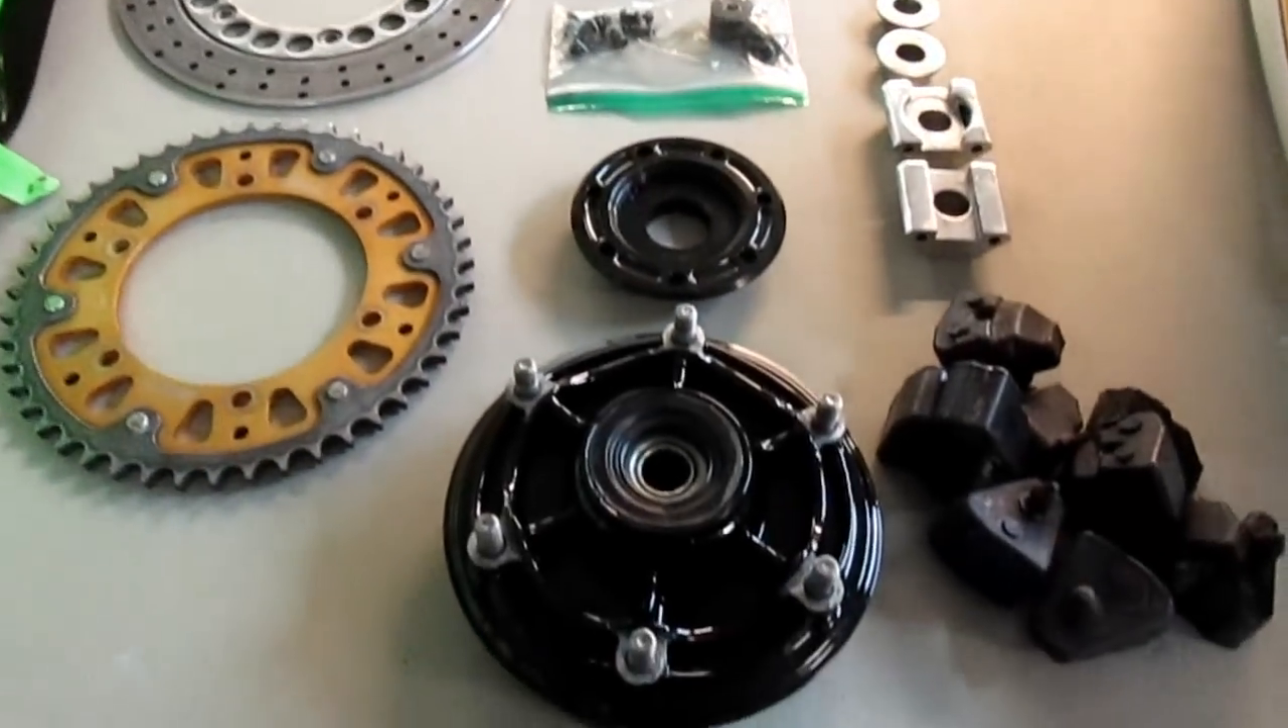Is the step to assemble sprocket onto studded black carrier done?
No.